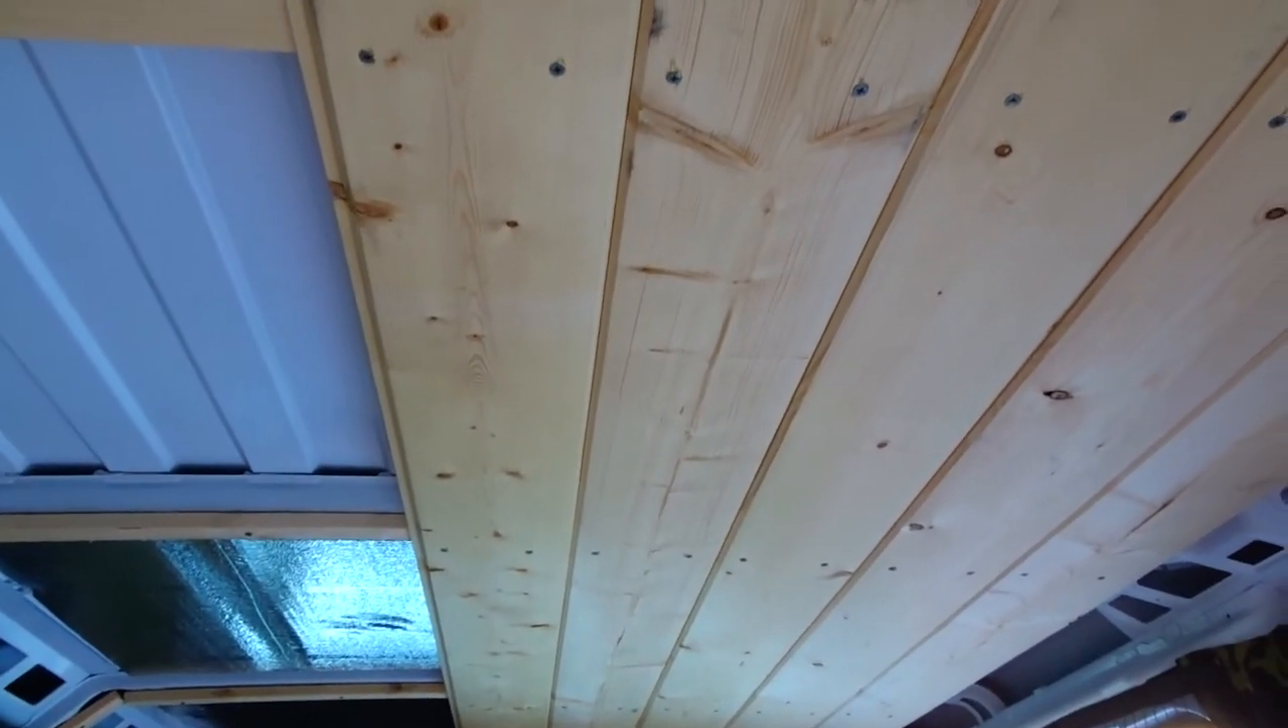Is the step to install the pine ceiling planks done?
No.